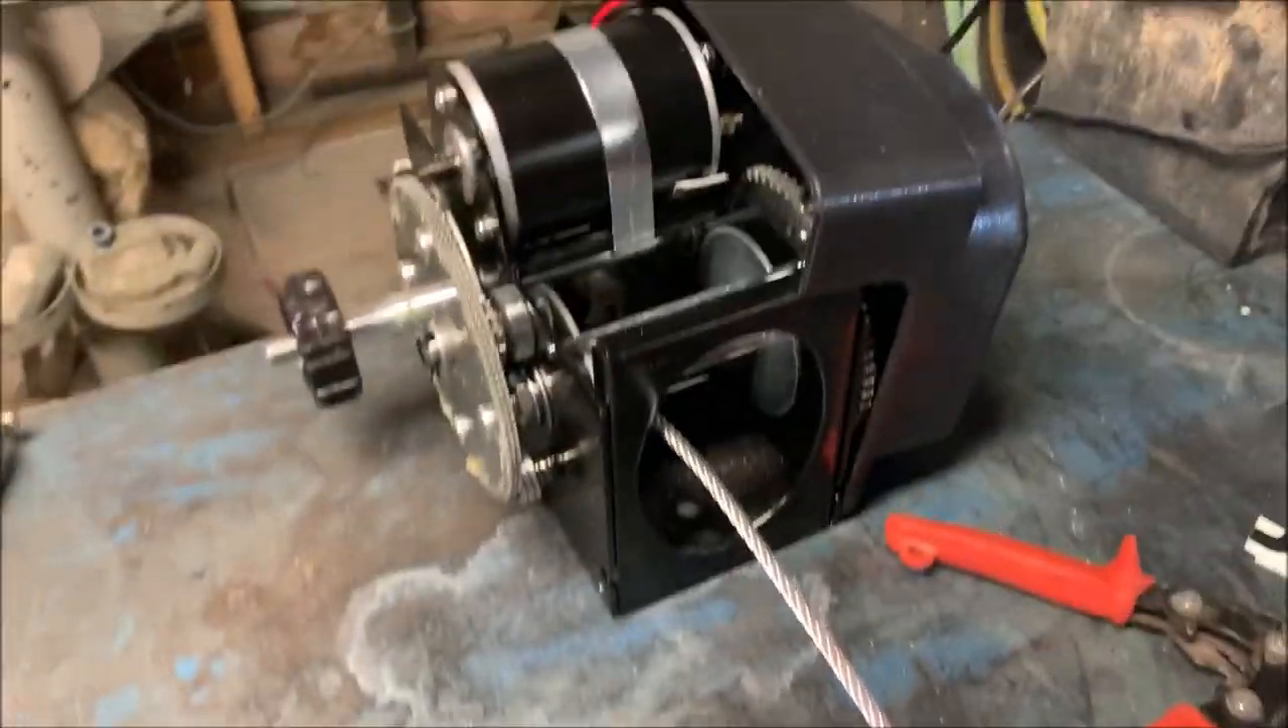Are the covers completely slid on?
No.